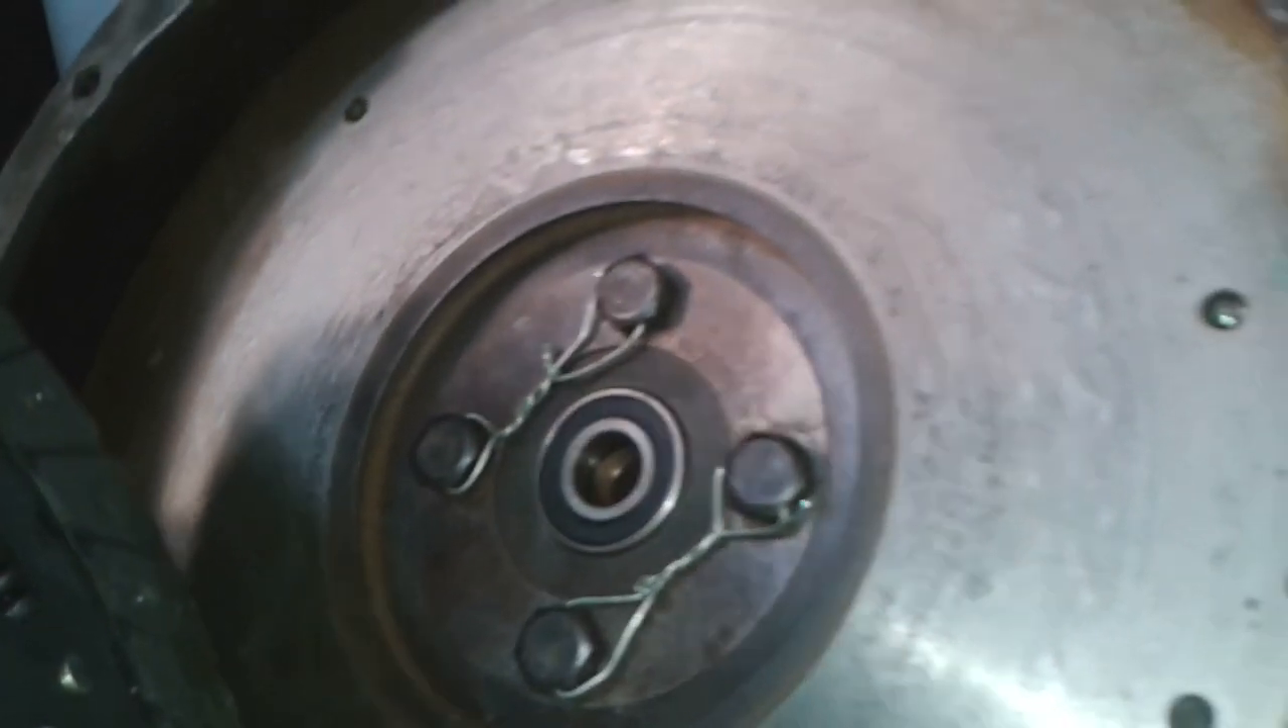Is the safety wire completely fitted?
Yes.